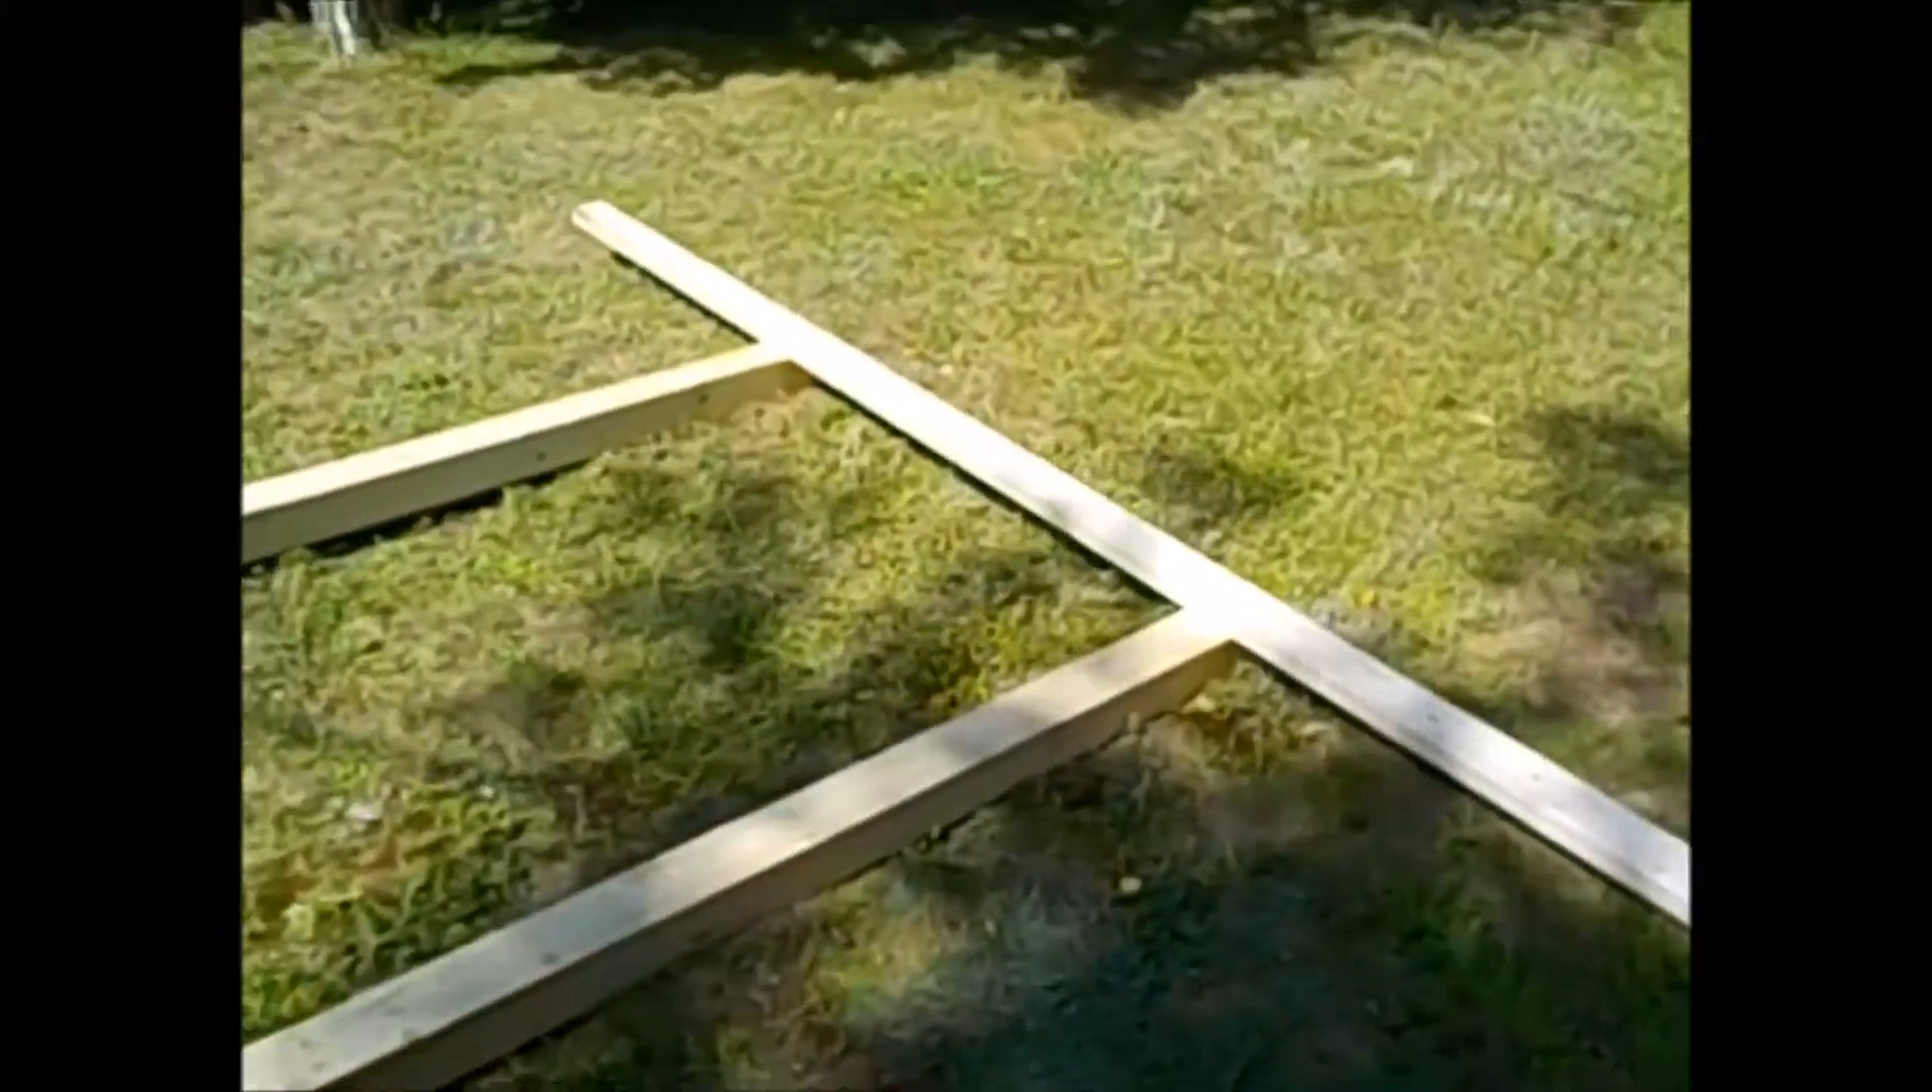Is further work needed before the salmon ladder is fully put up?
Yes.